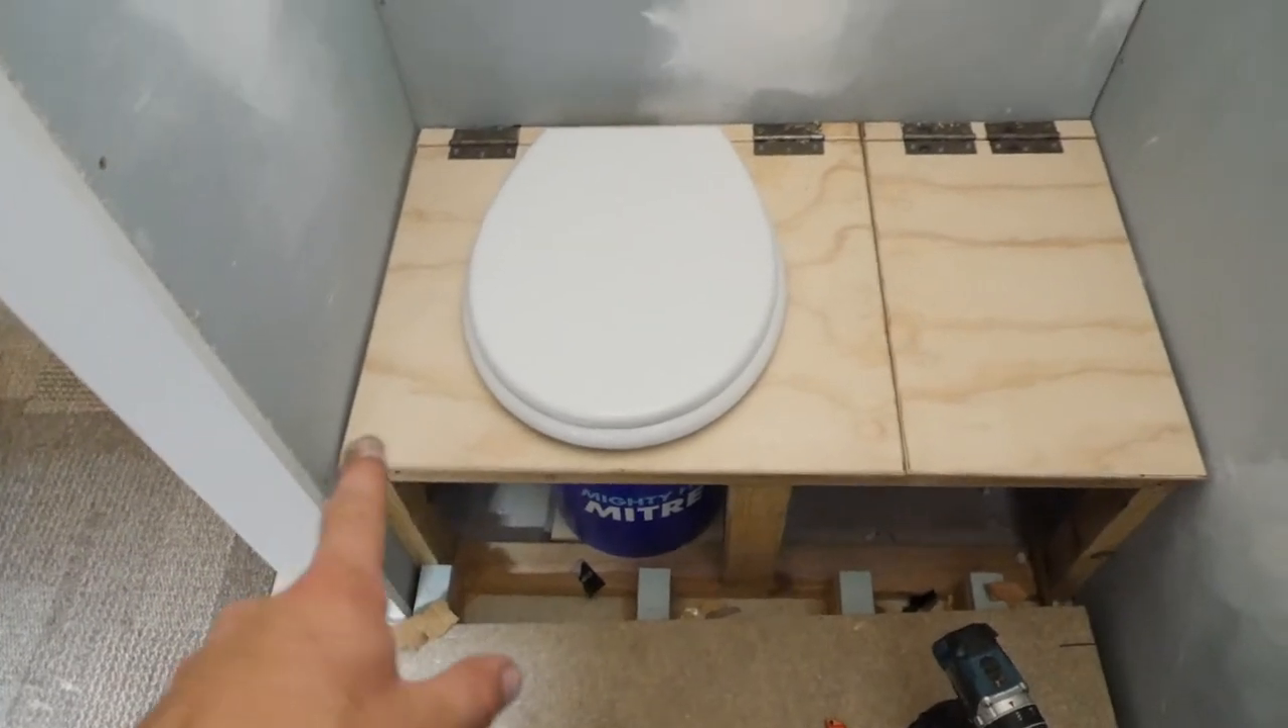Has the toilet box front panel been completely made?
No.